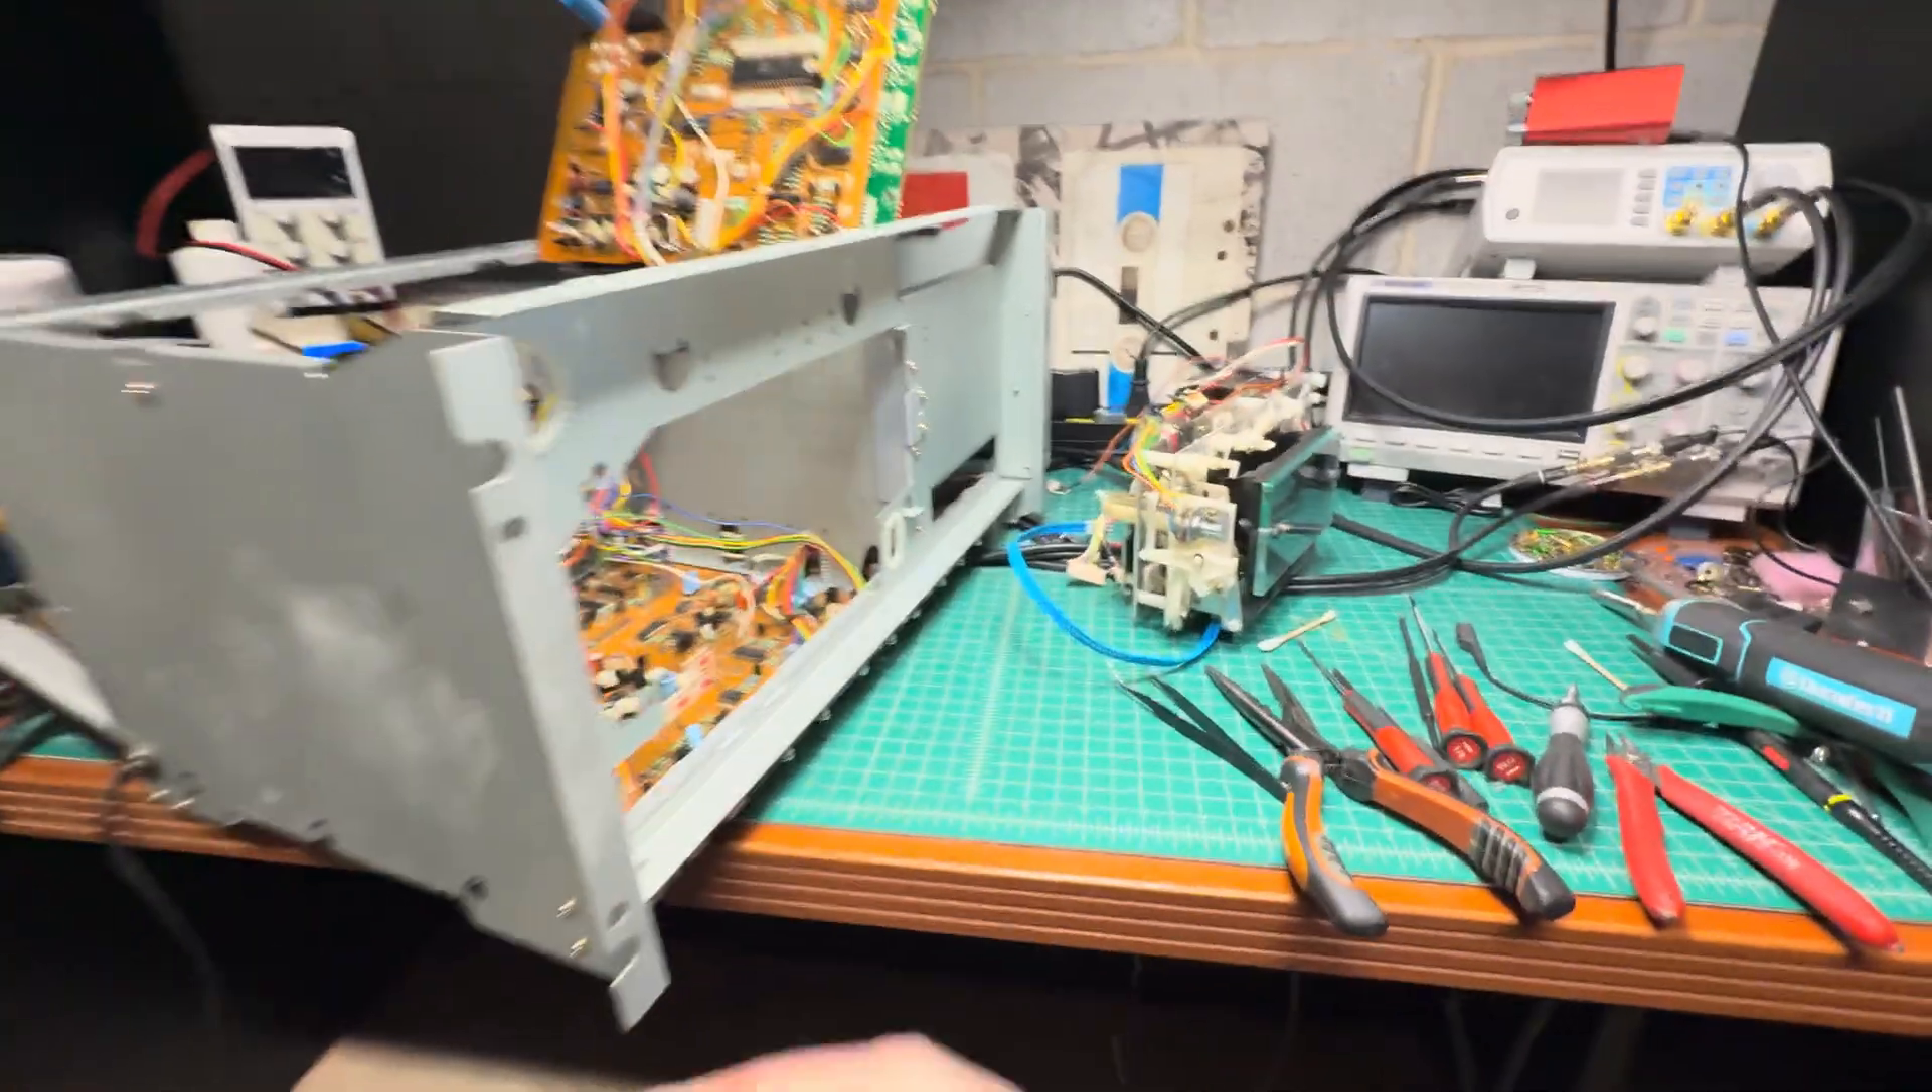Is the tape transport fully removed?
Yes.